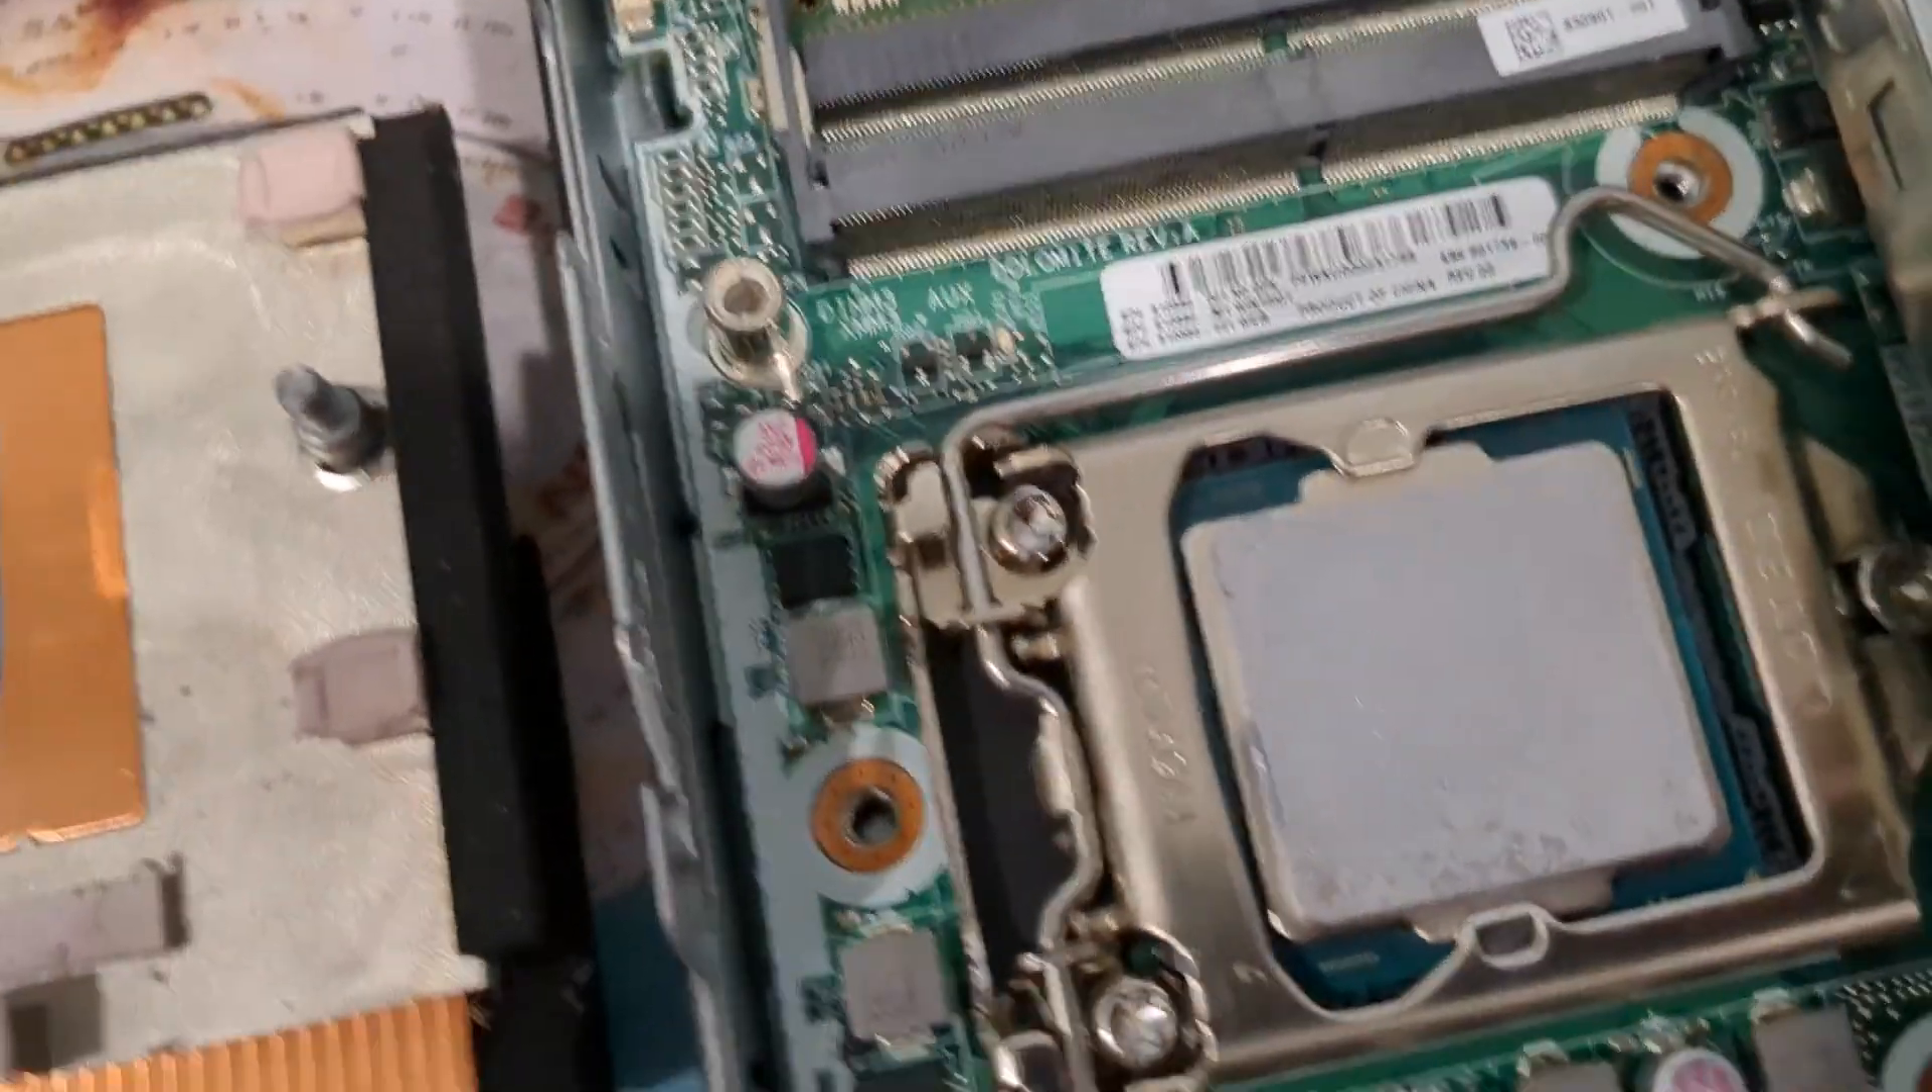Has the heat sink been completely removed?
Yes.